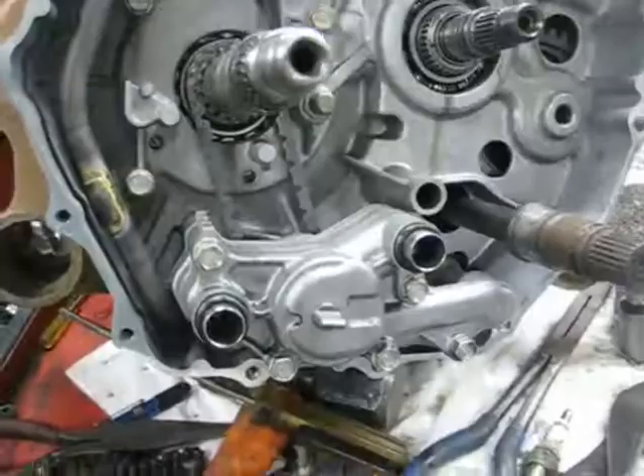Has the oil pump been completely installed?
Yes.